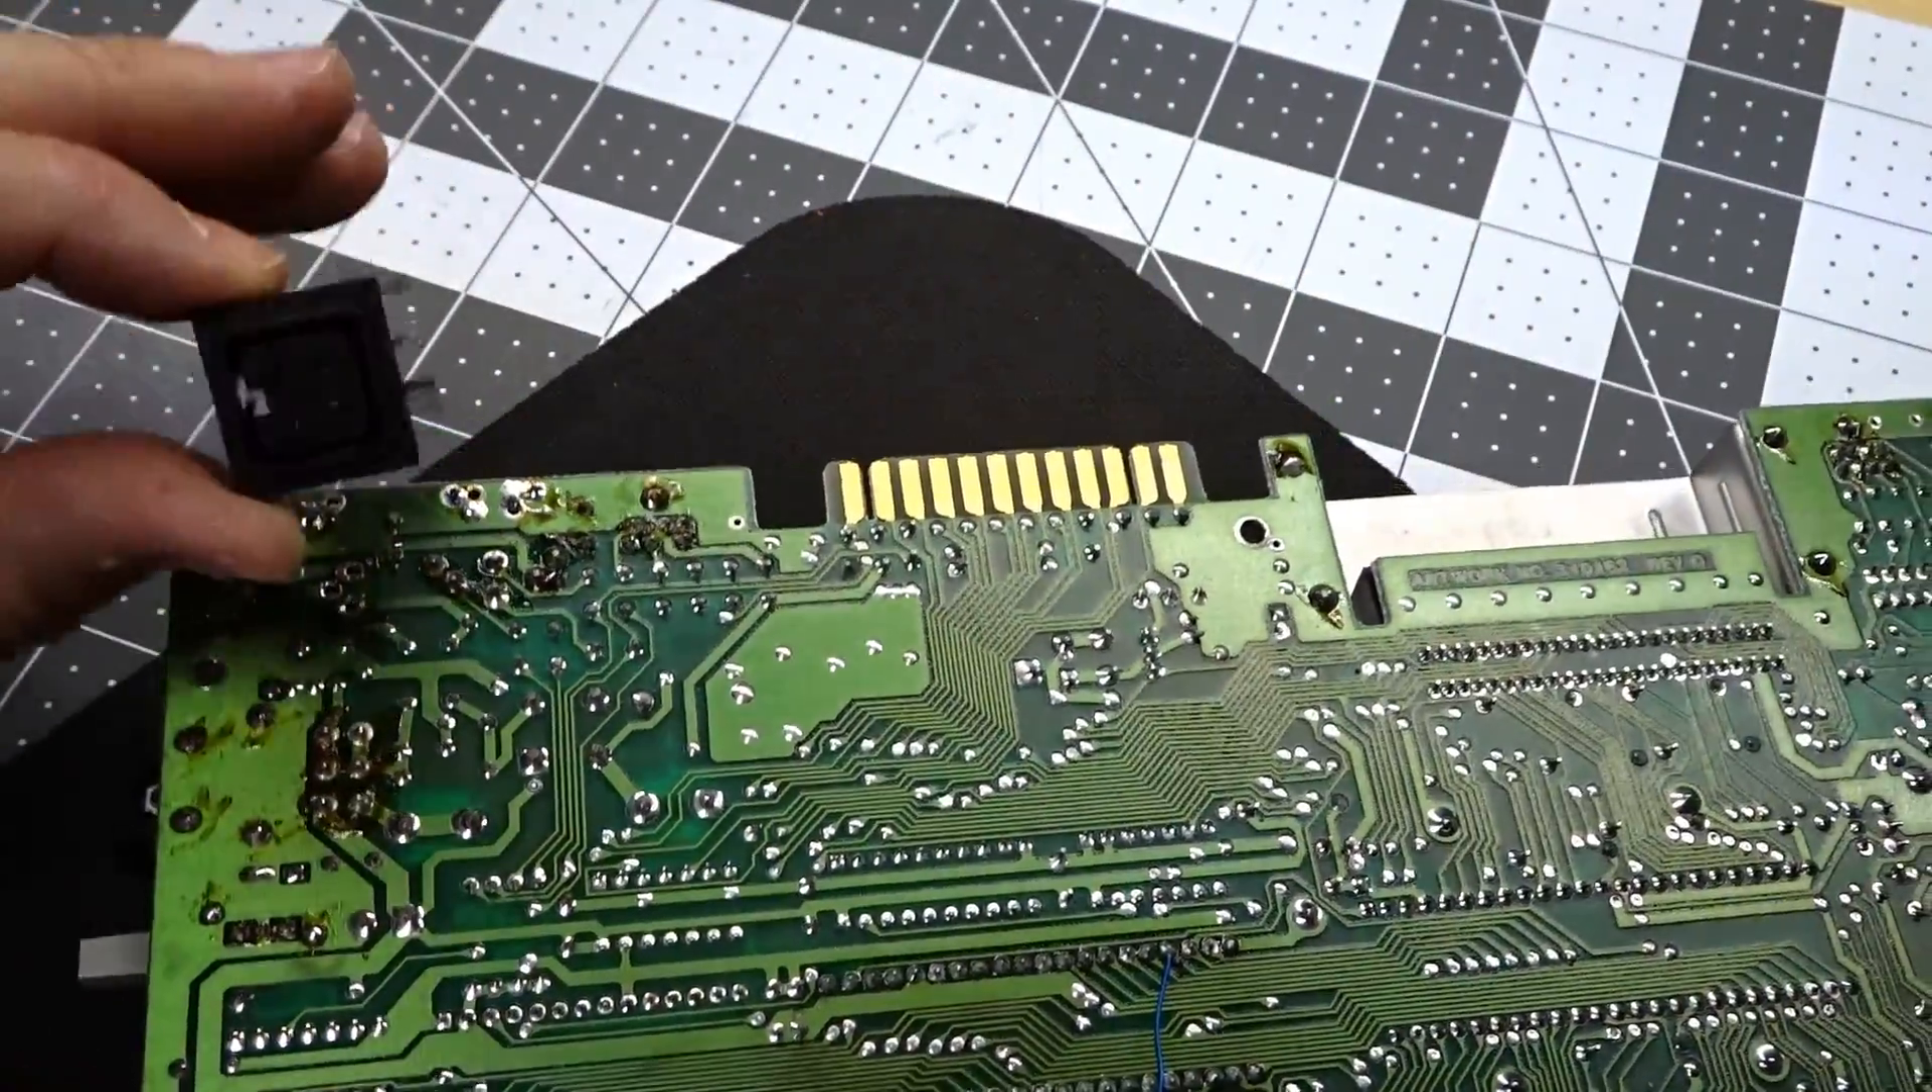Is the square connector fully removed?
Yes.